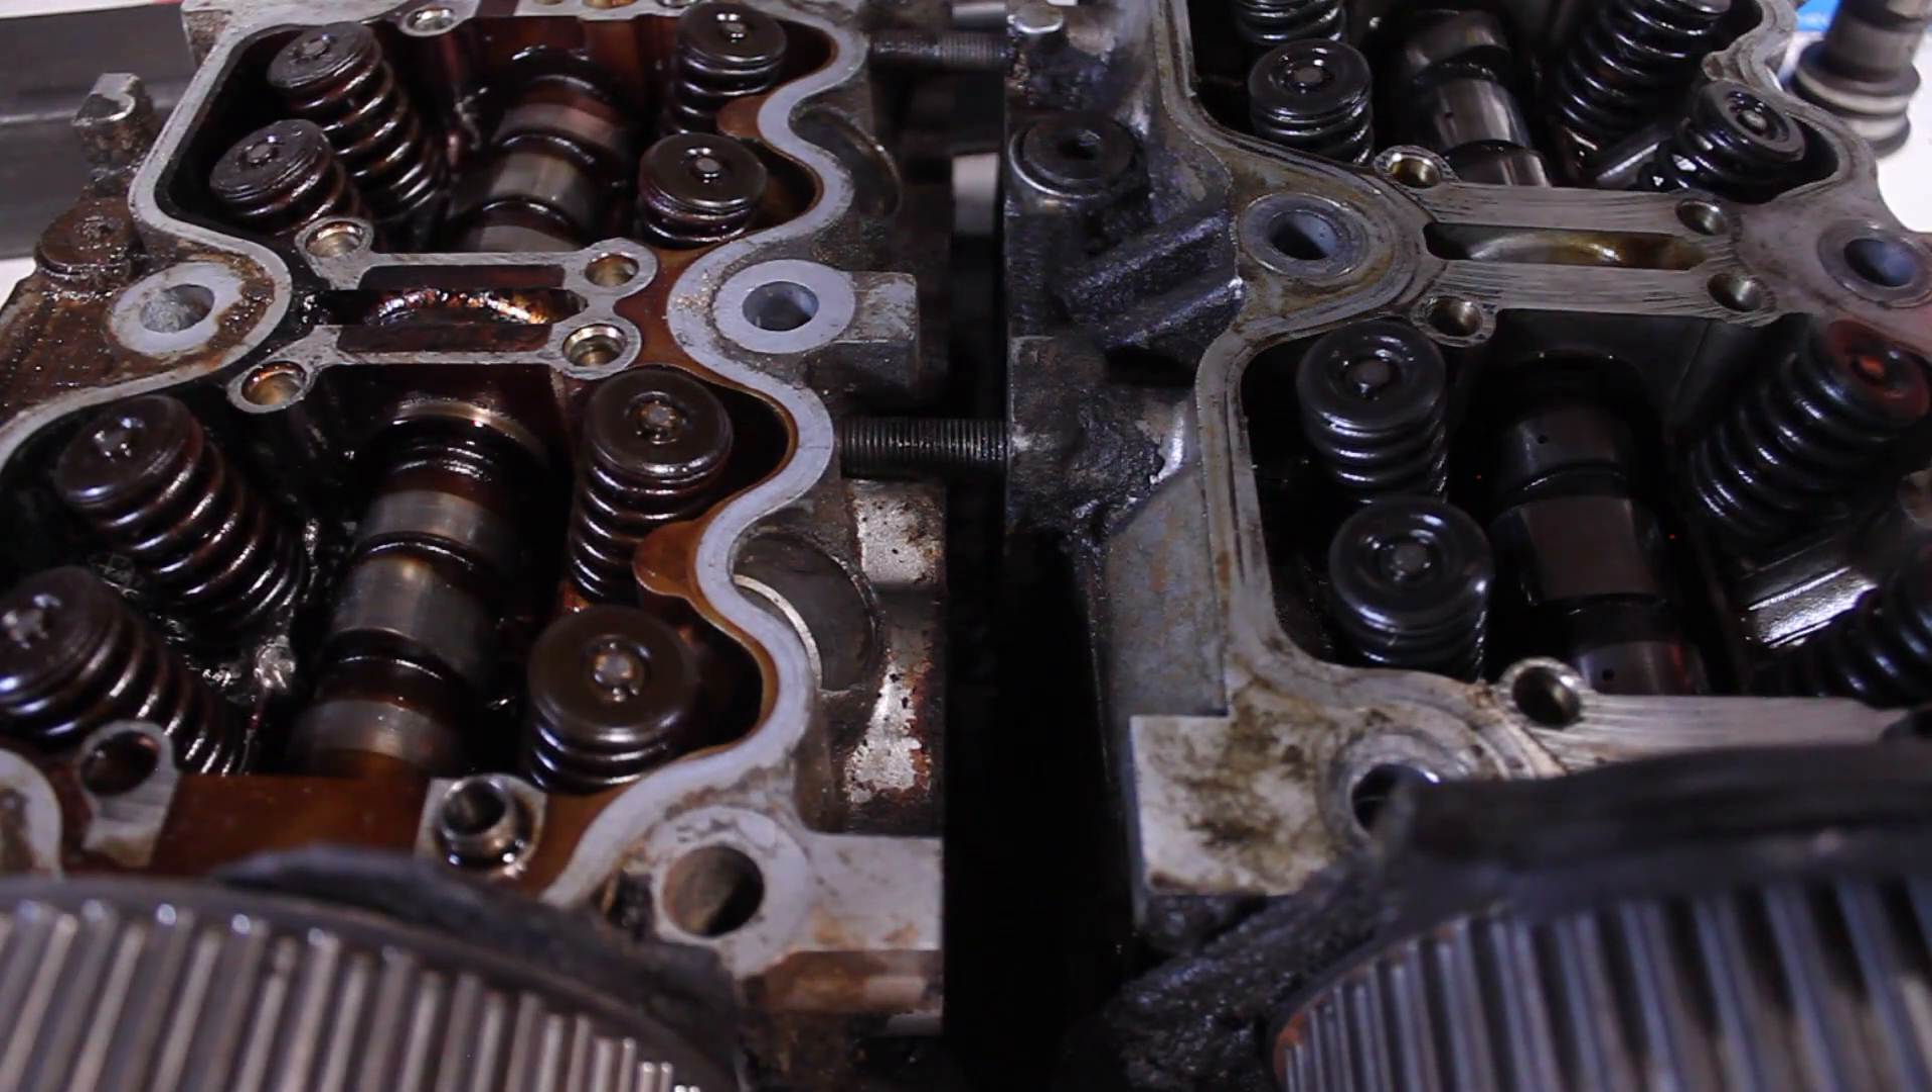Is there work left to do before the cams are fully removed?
Yes.